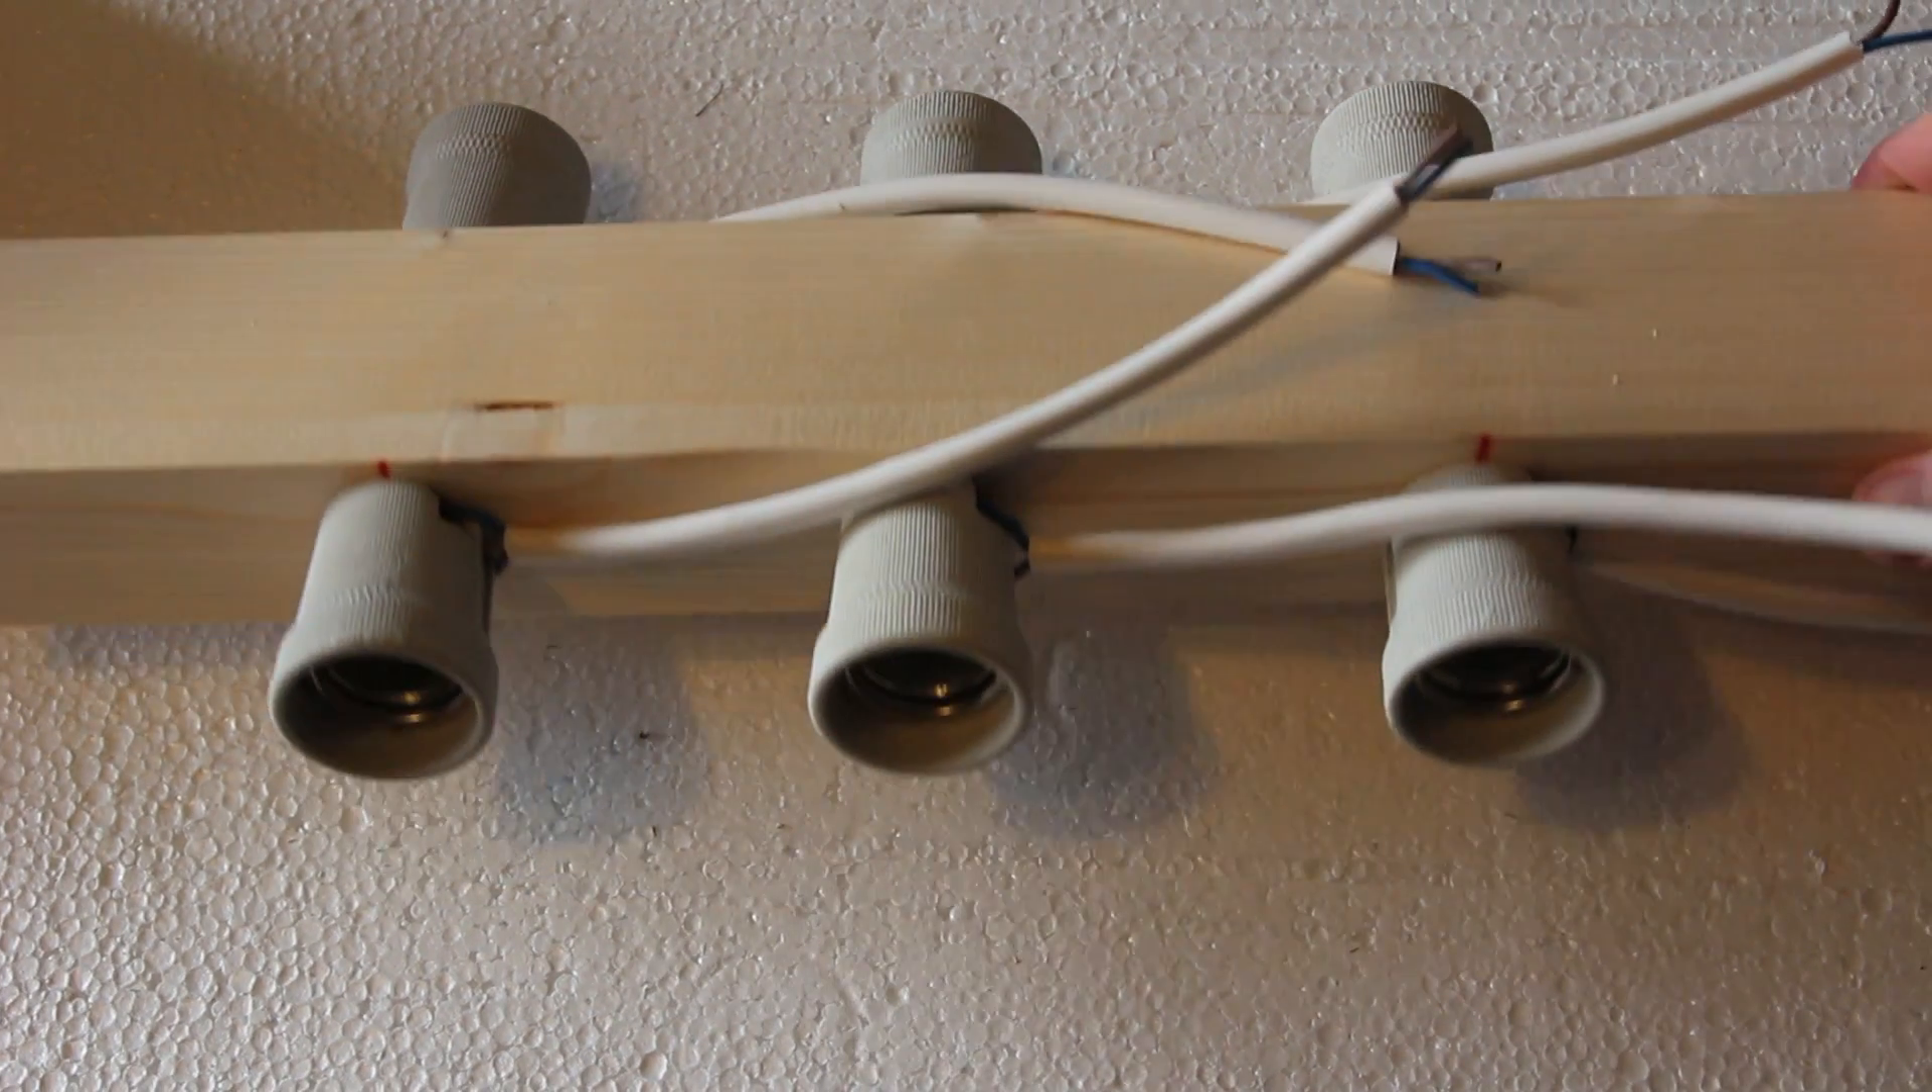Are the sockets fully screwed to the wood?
Yes.